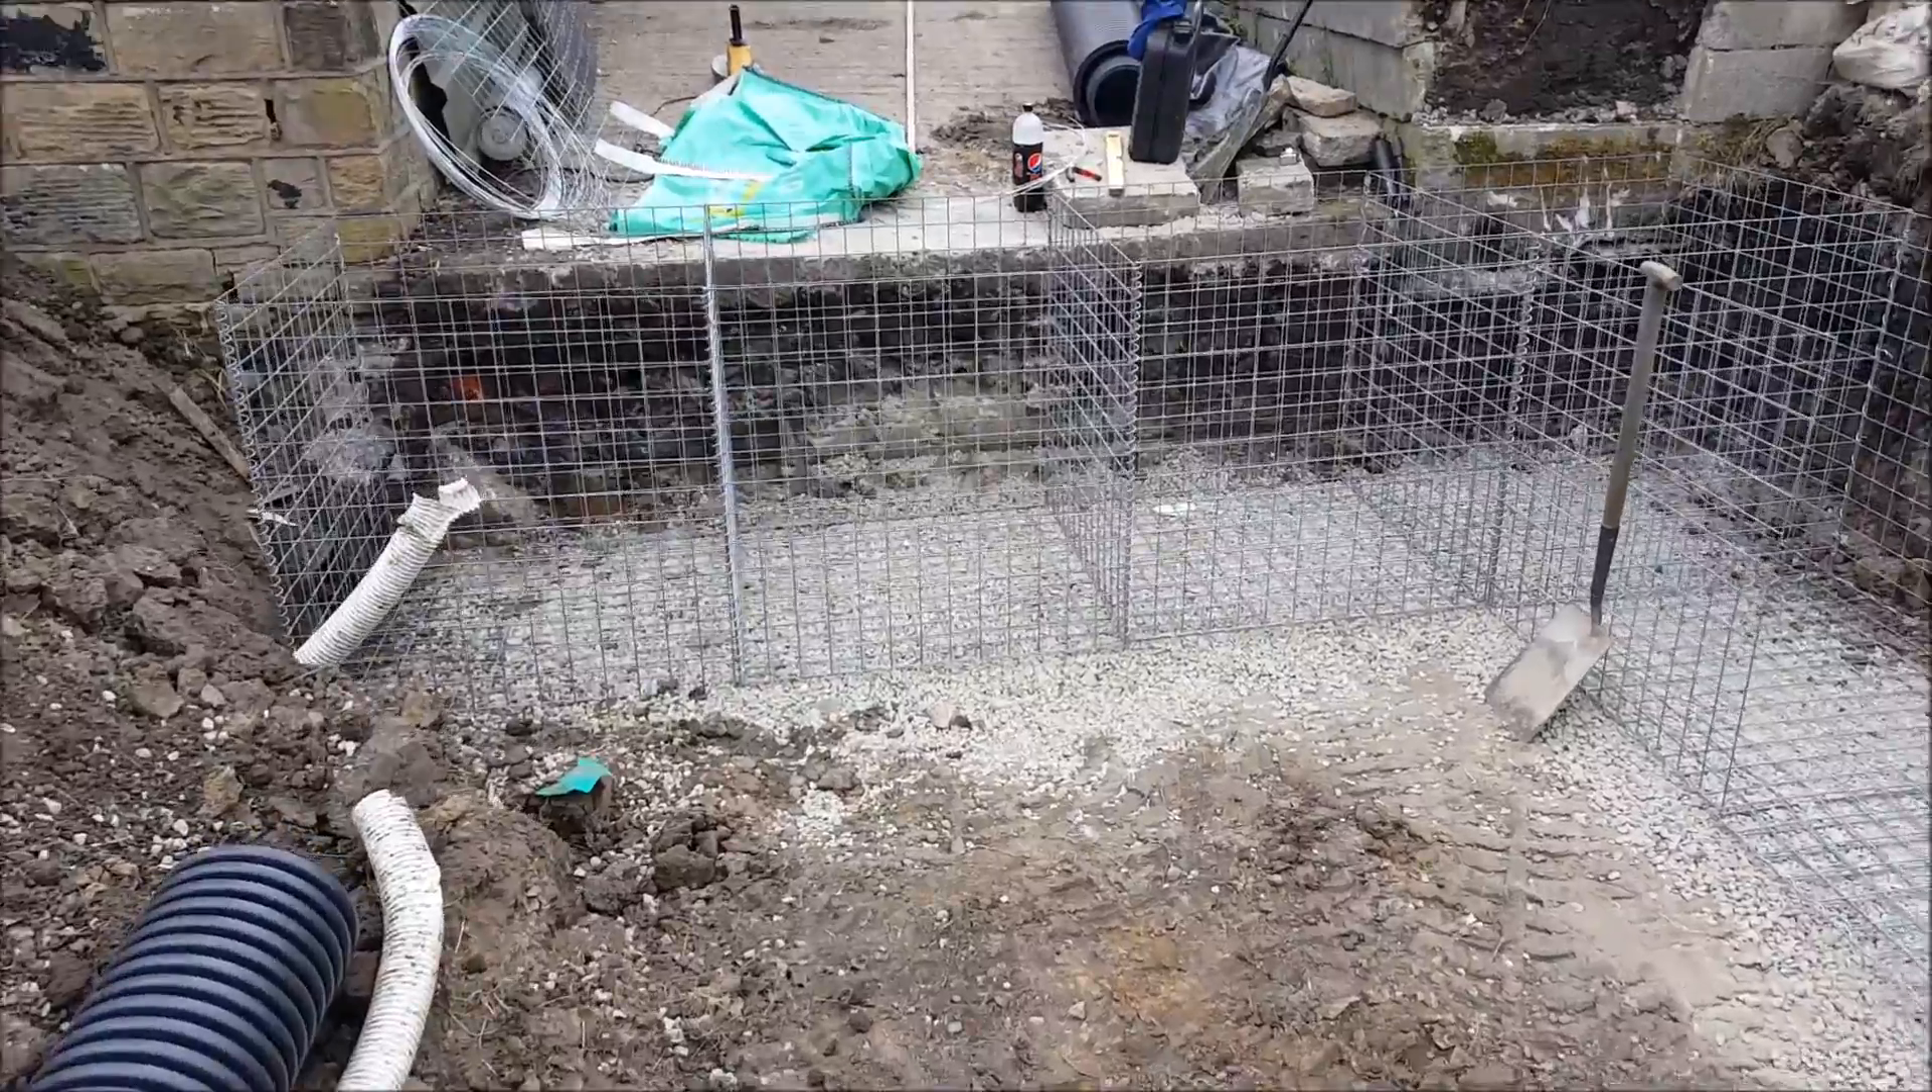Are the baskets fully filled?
No.